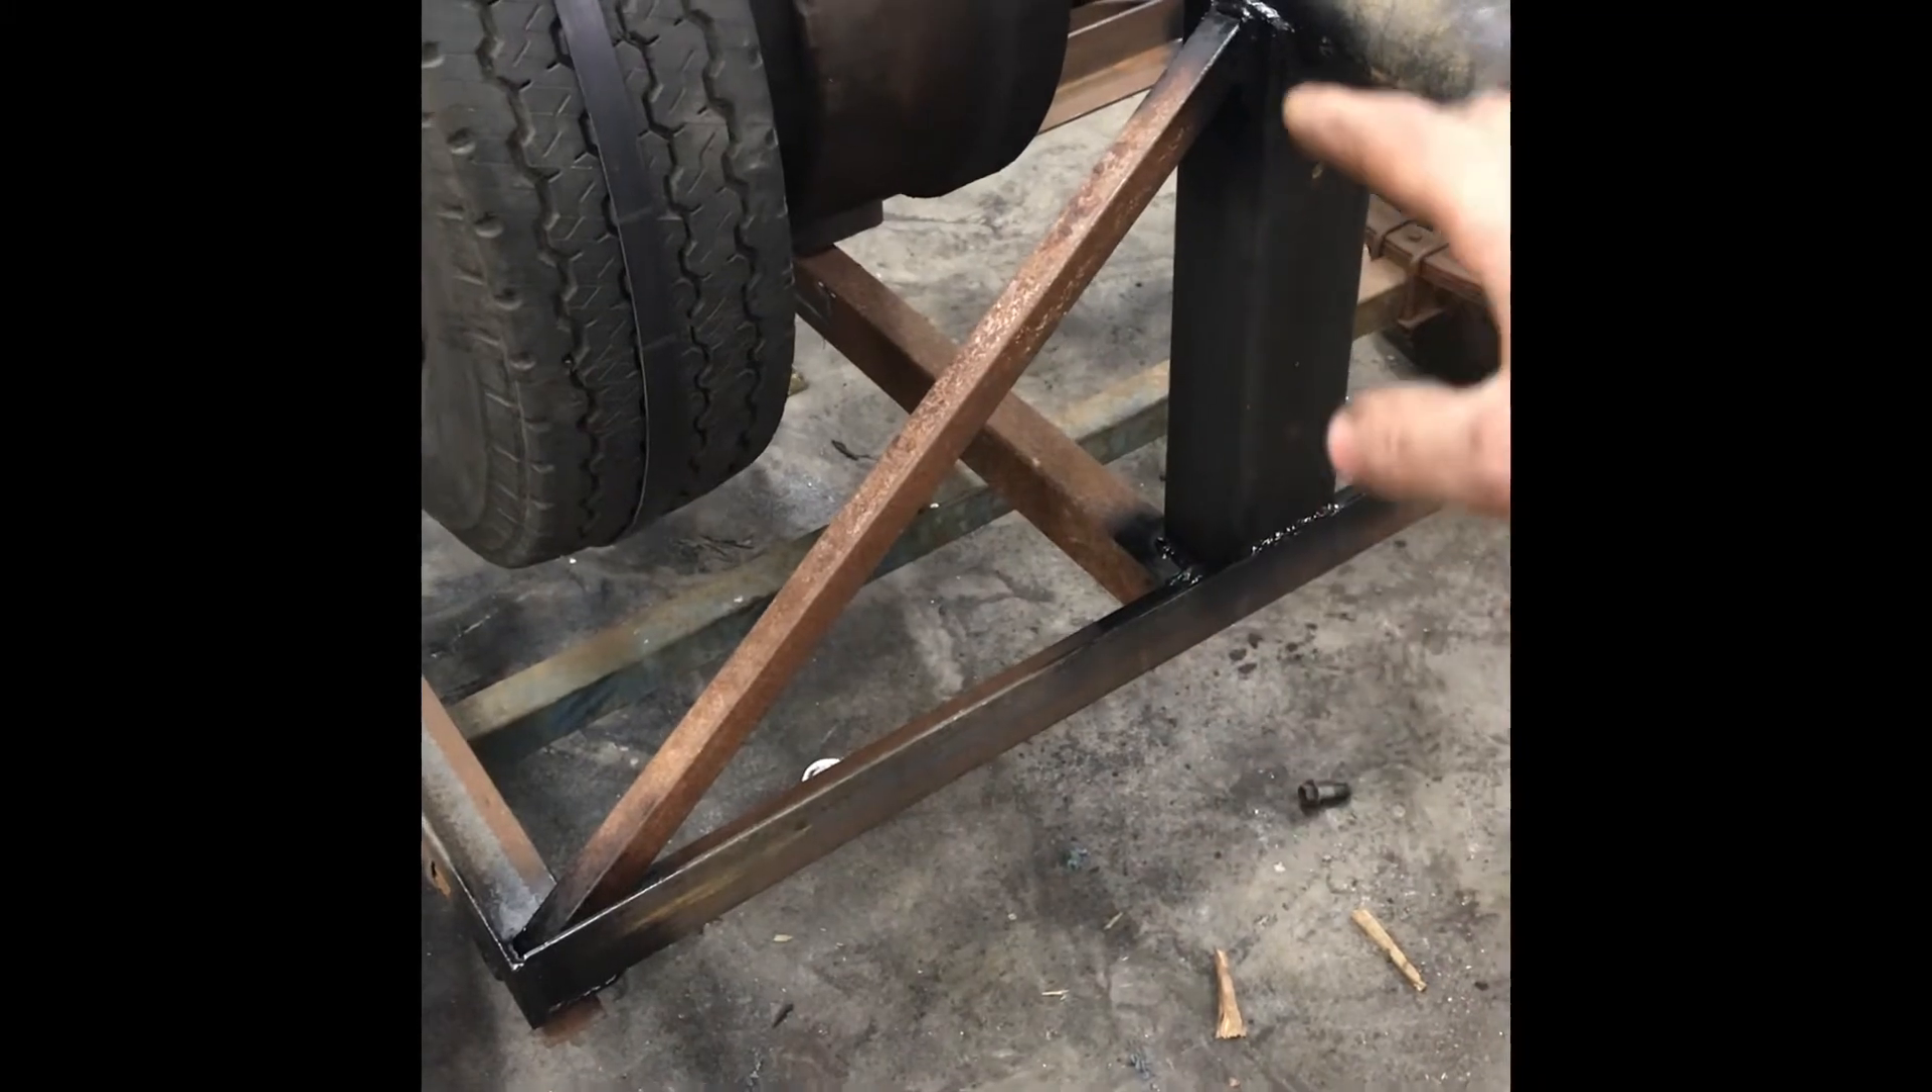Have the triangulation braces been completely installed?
Yes.